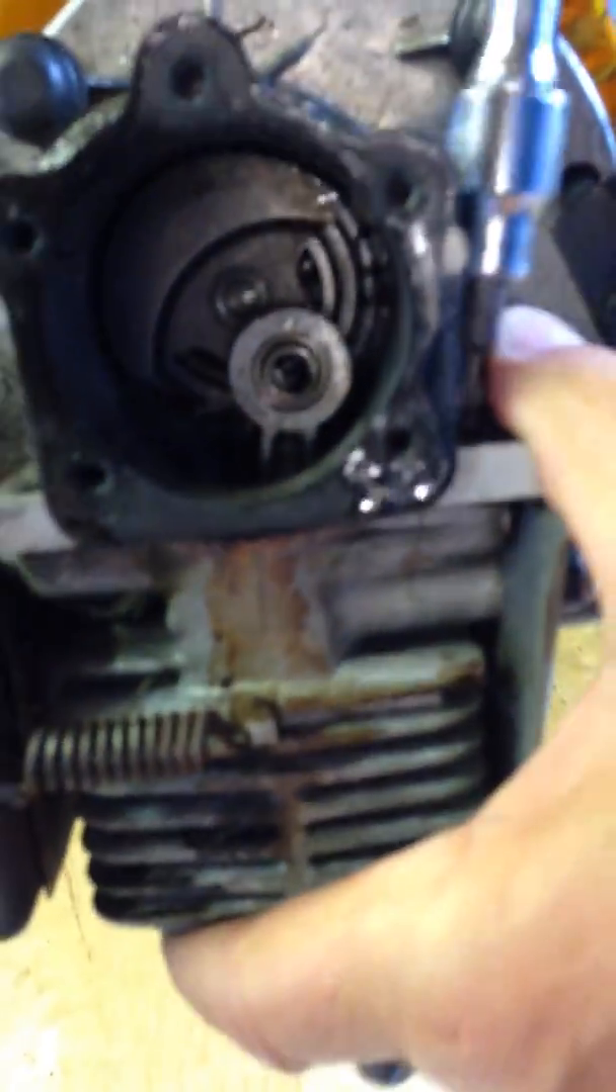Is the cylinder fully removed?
No.